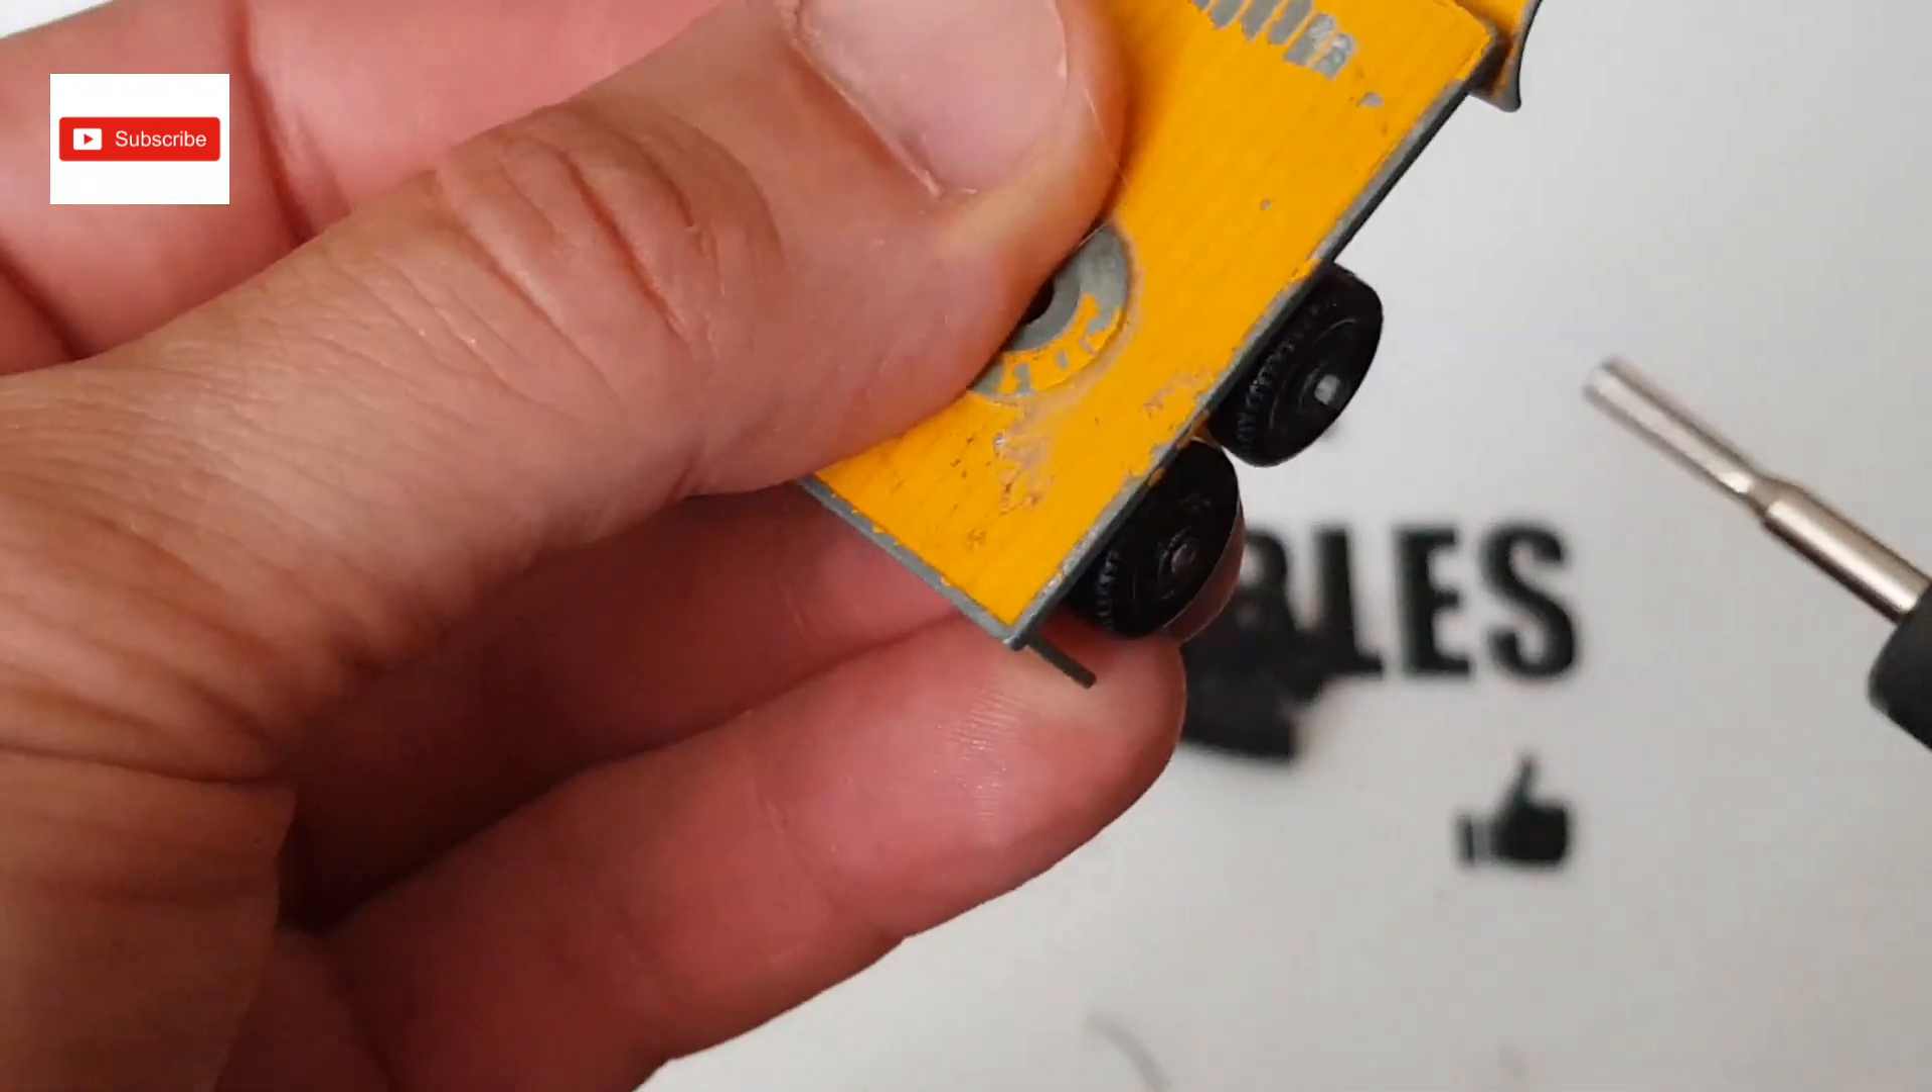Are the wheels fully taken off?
No.